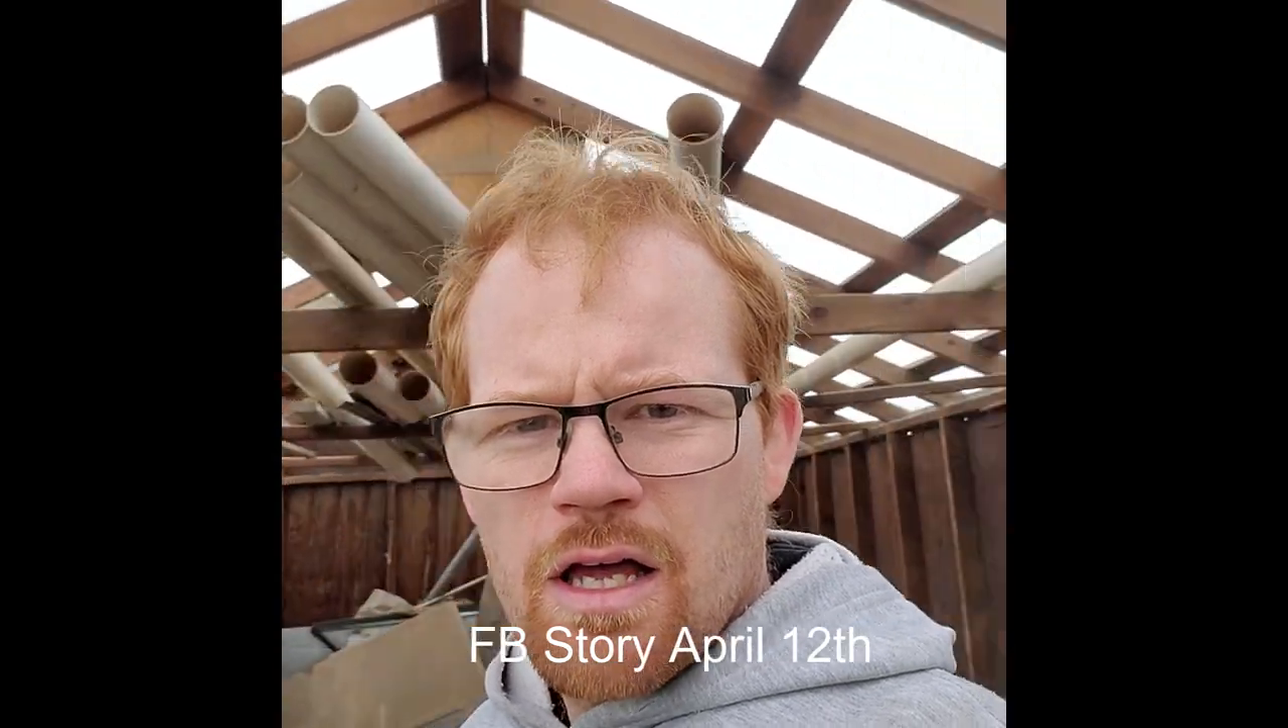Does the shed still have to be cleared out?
Yes.